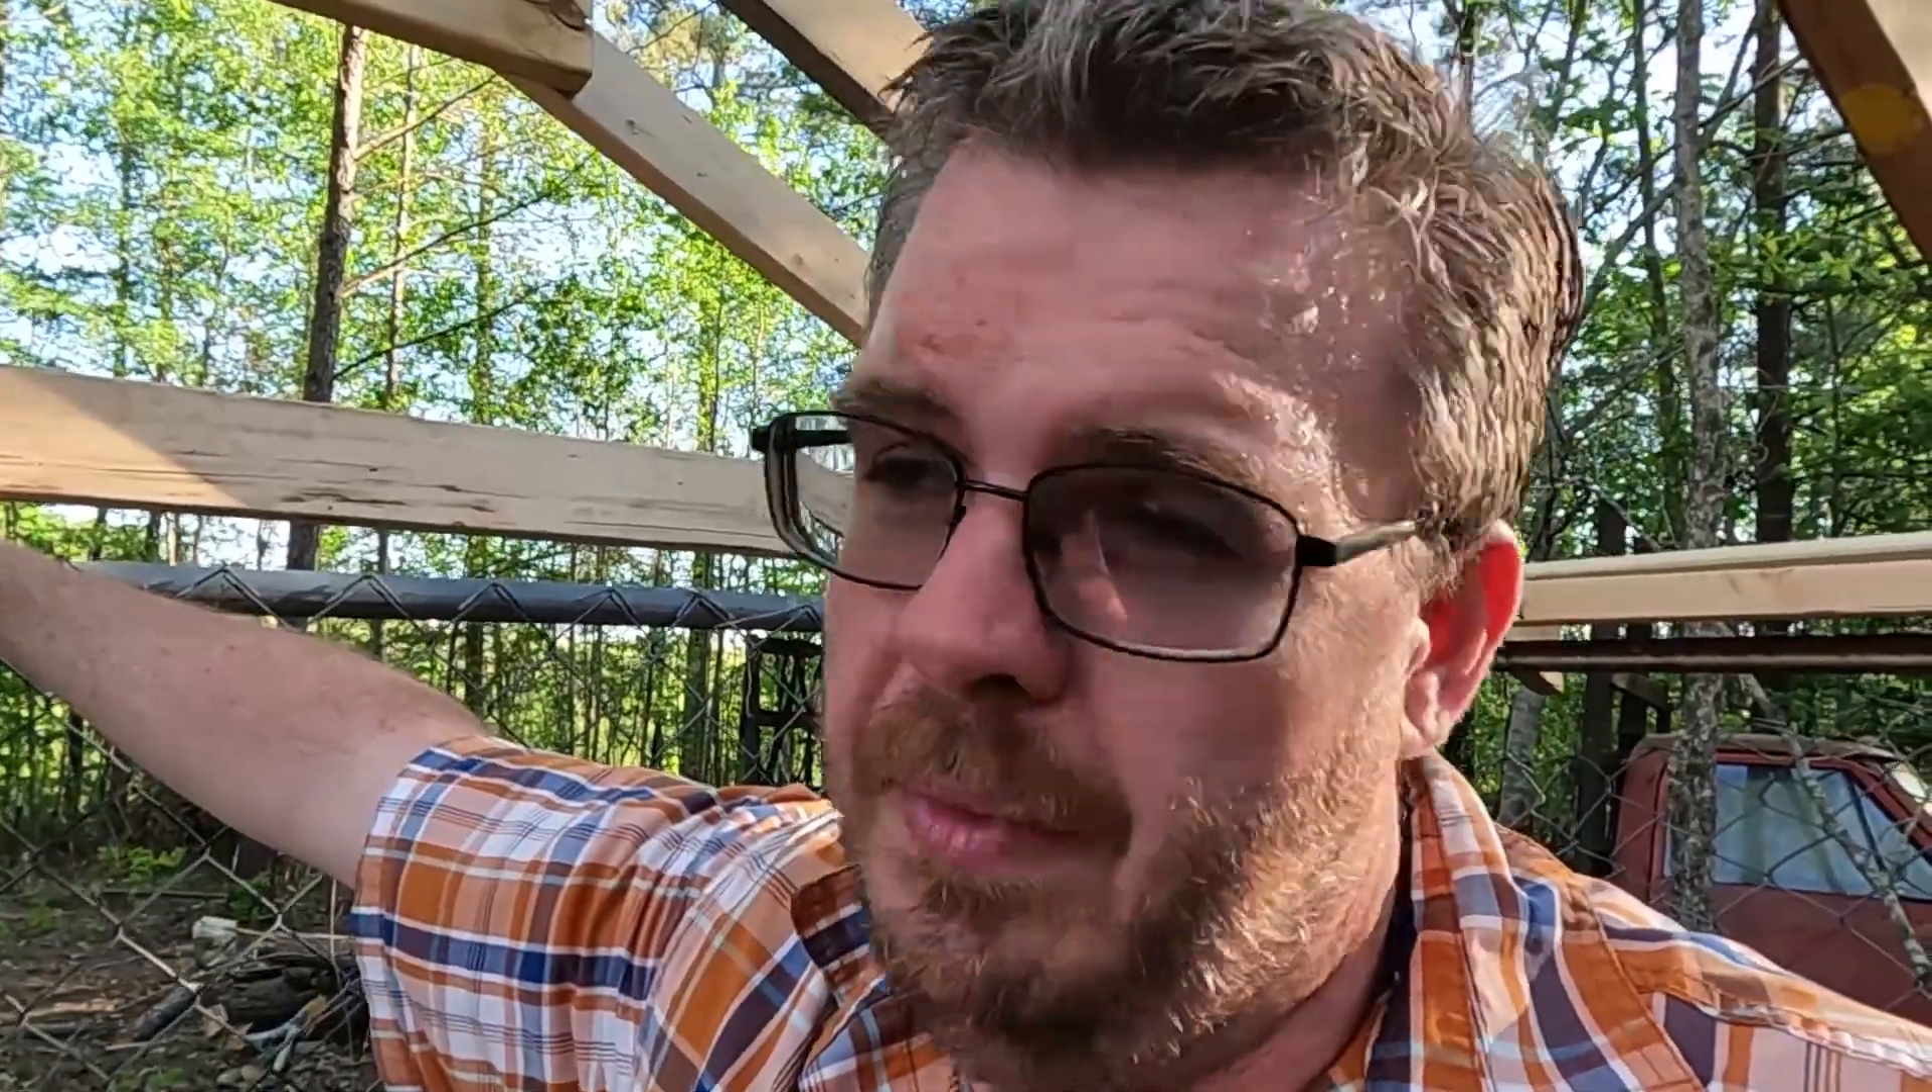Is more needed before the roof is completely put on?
Yes.